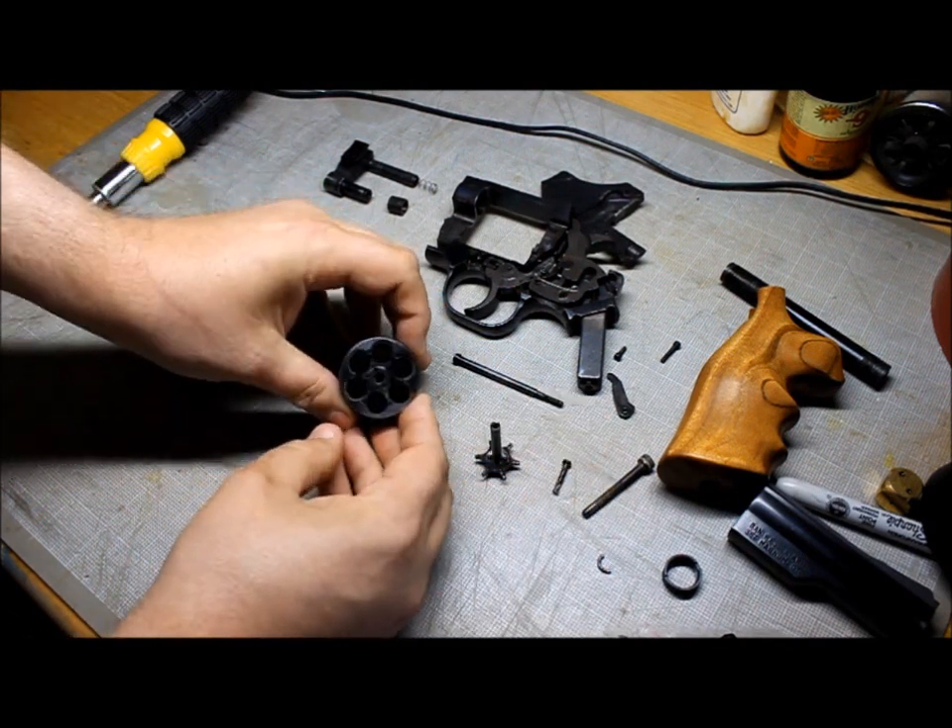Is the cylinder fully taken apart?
Yes.